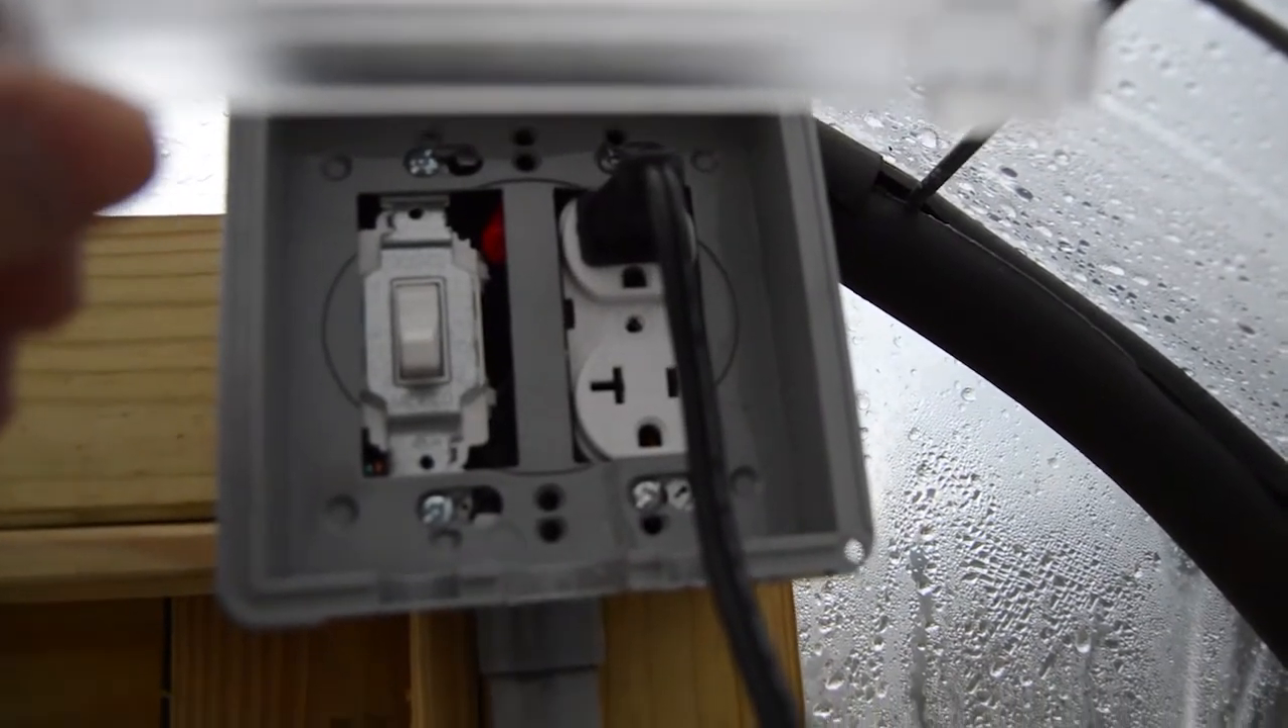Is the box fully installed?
Yes.